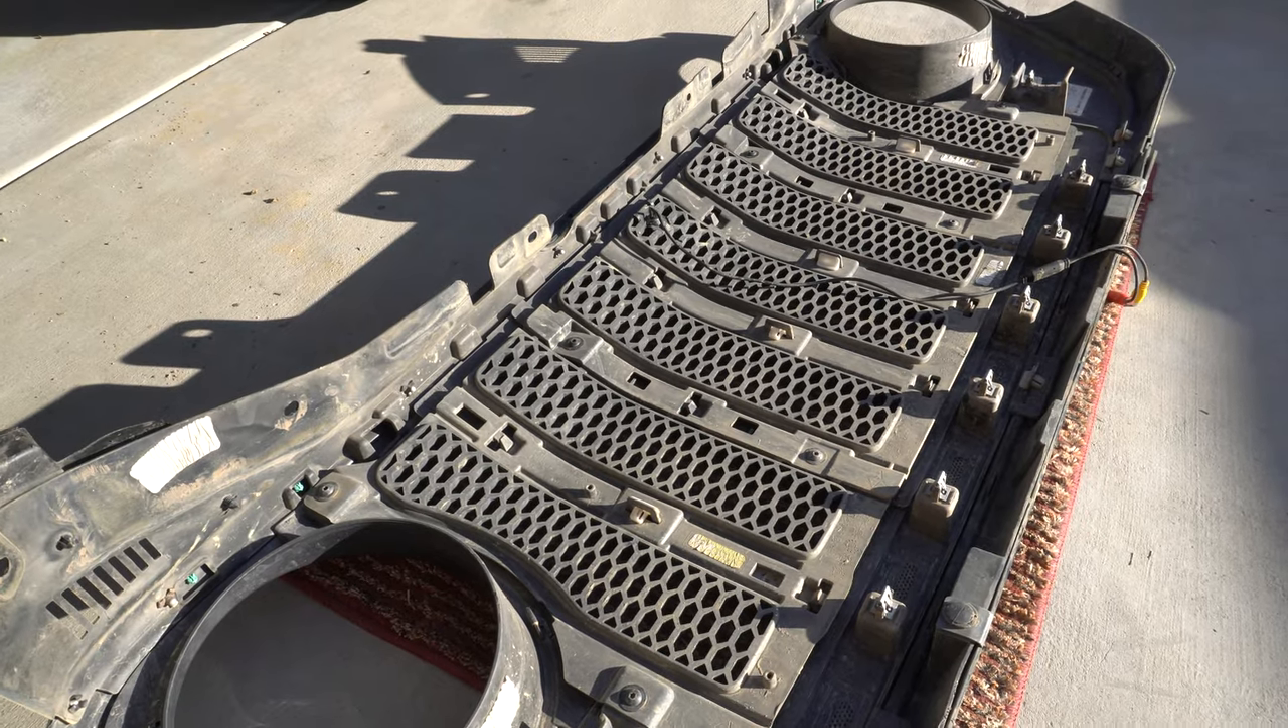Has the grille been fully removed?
Yes.